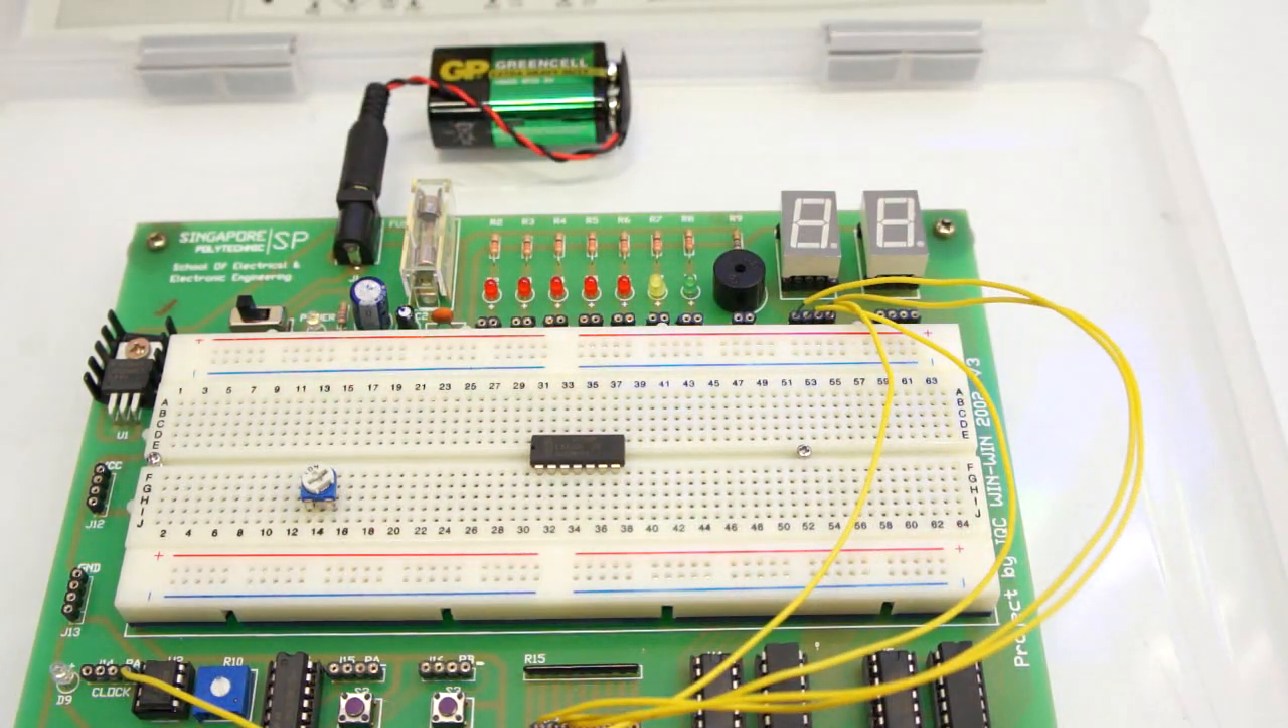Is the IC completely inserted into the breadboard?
Yes.